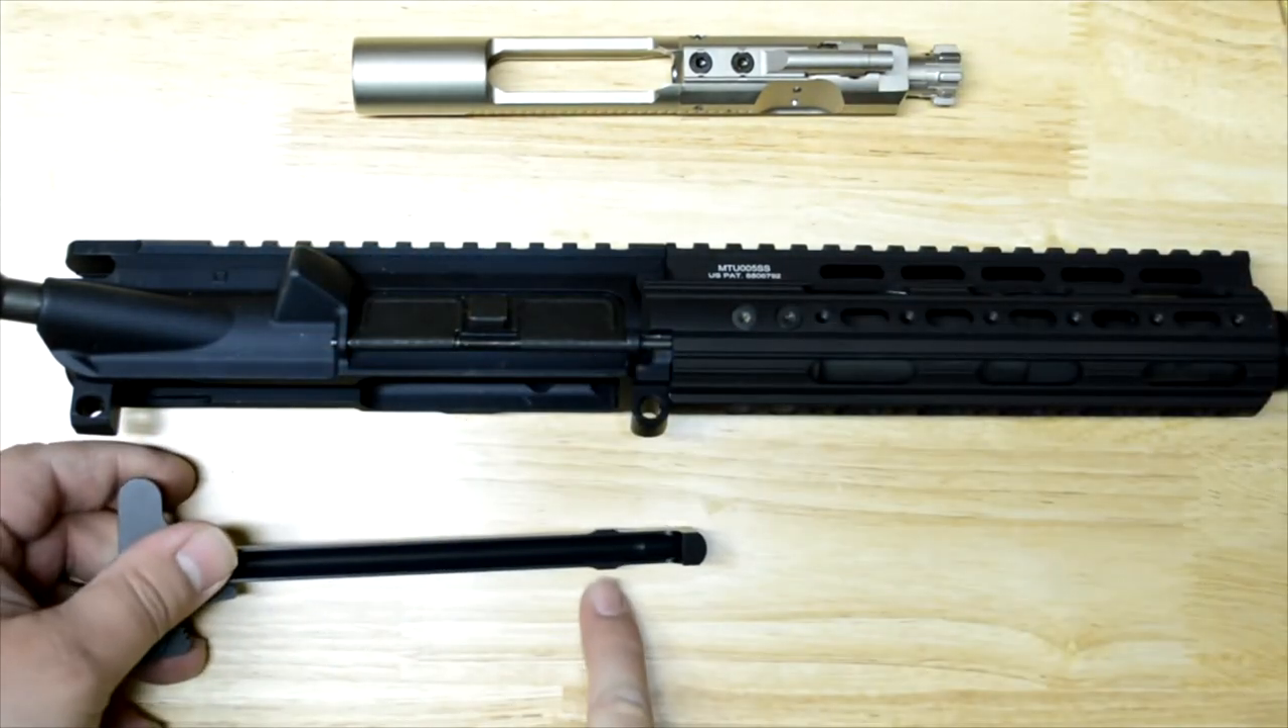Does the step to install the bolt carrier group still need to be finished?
Yes.